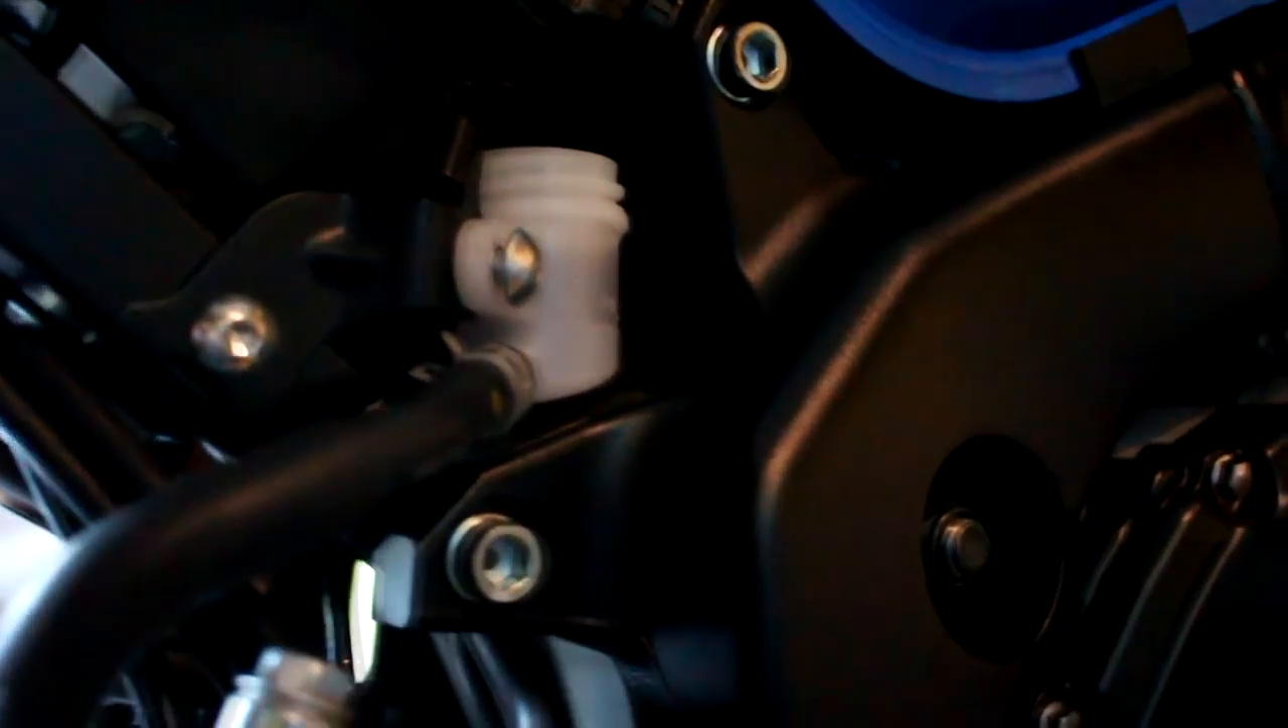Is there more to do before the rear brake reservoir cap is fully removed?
No.